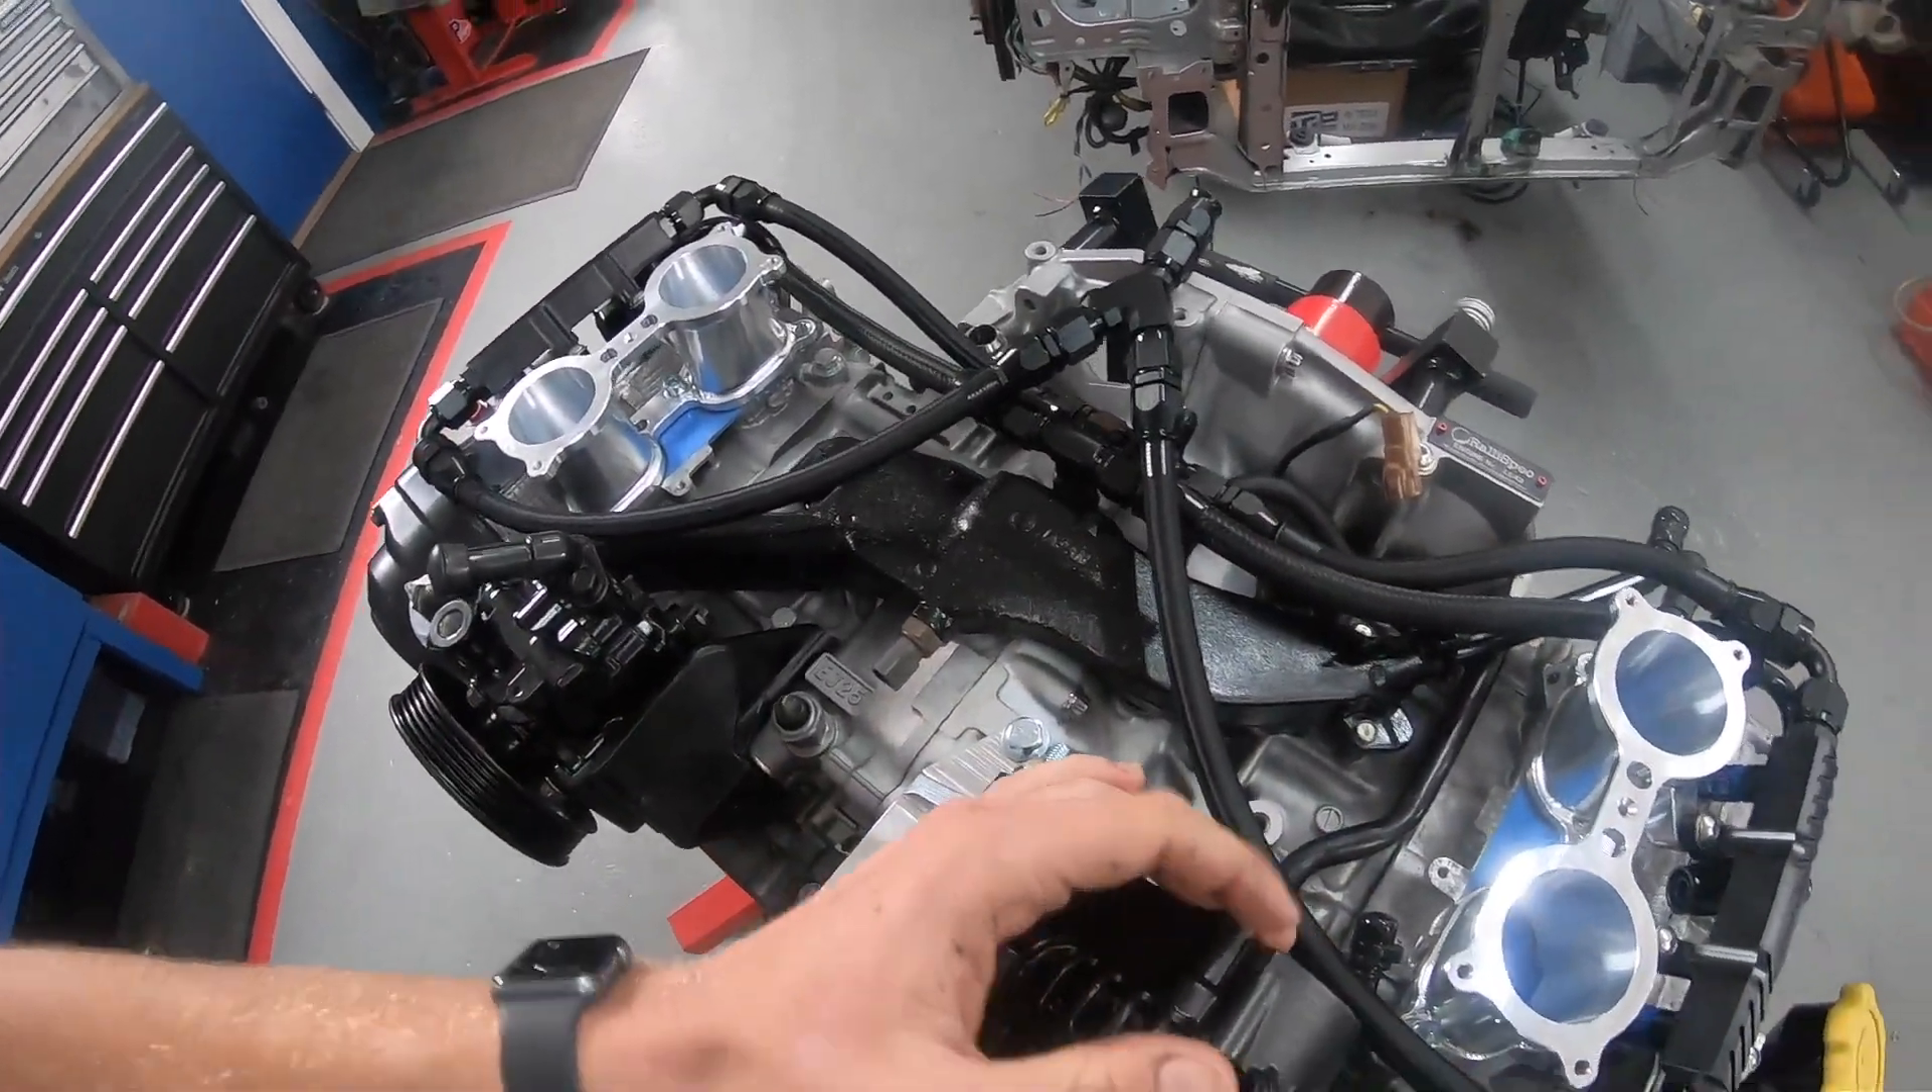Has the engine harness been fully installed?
No.